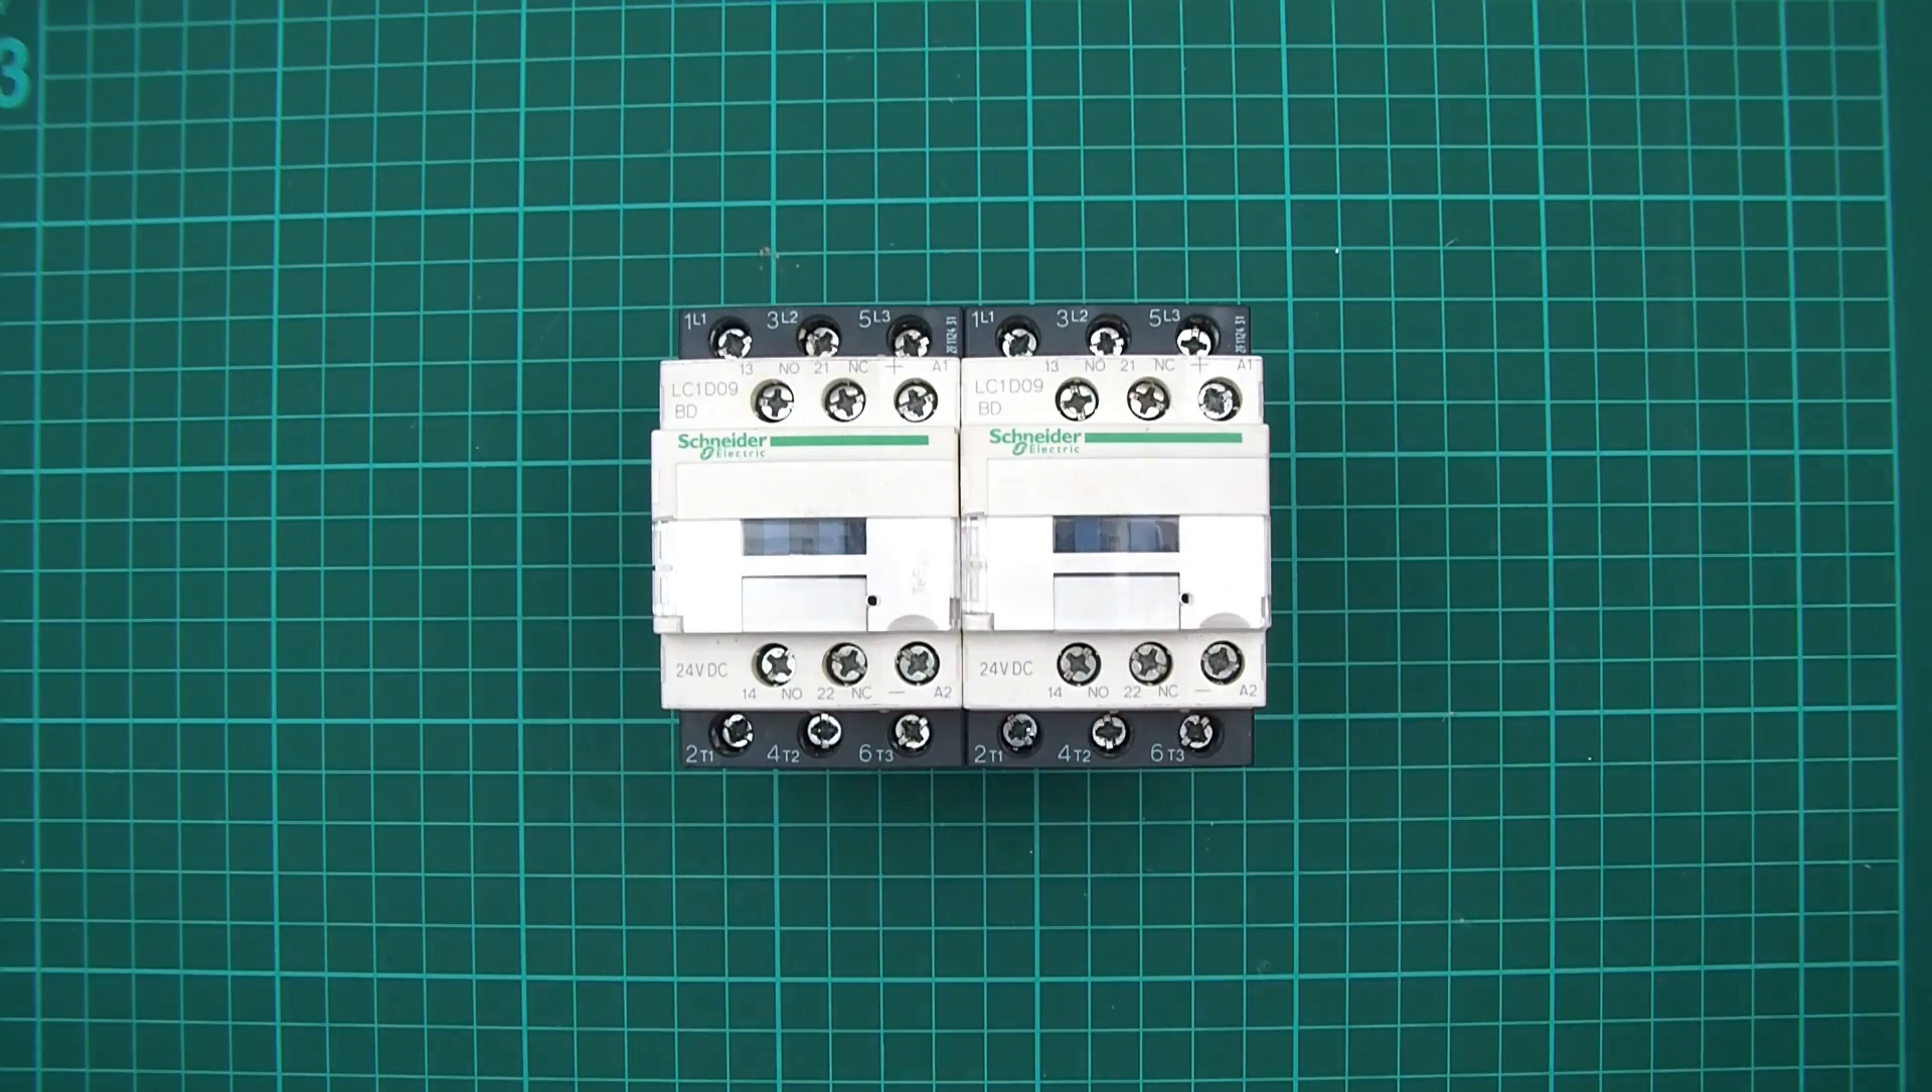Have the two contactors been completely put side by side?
Yes.